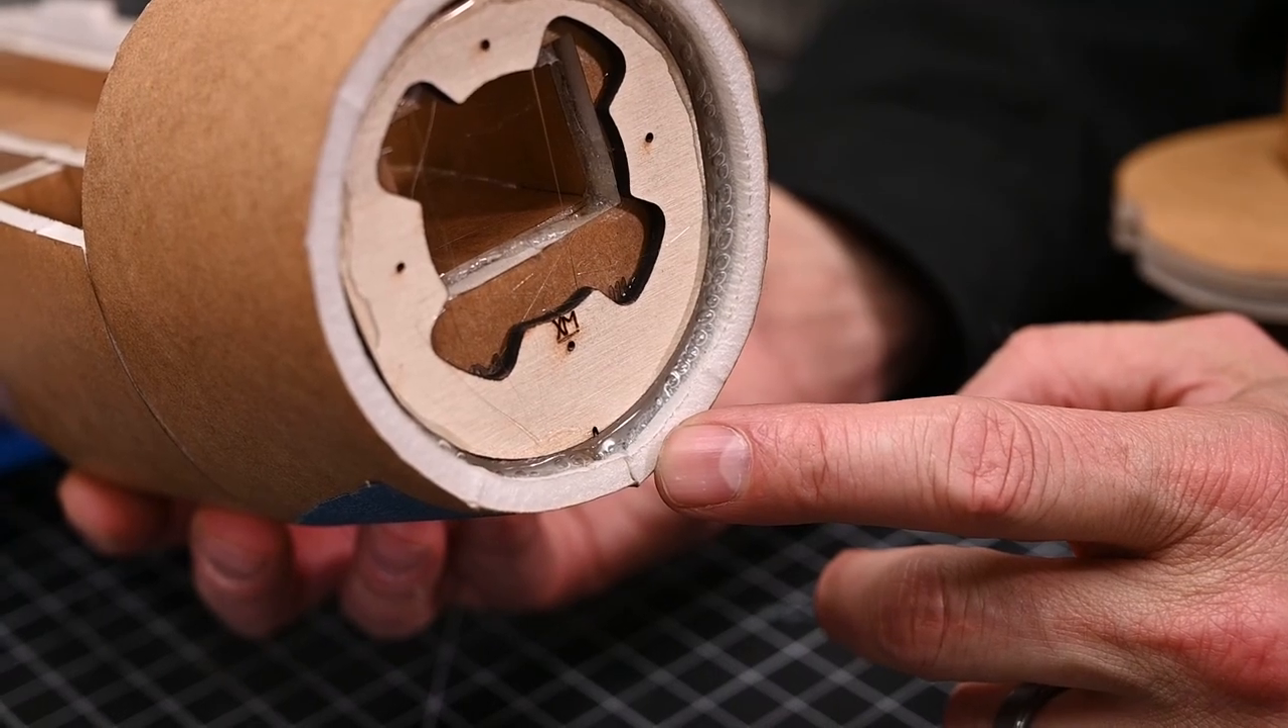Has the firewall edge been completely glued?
Yes.